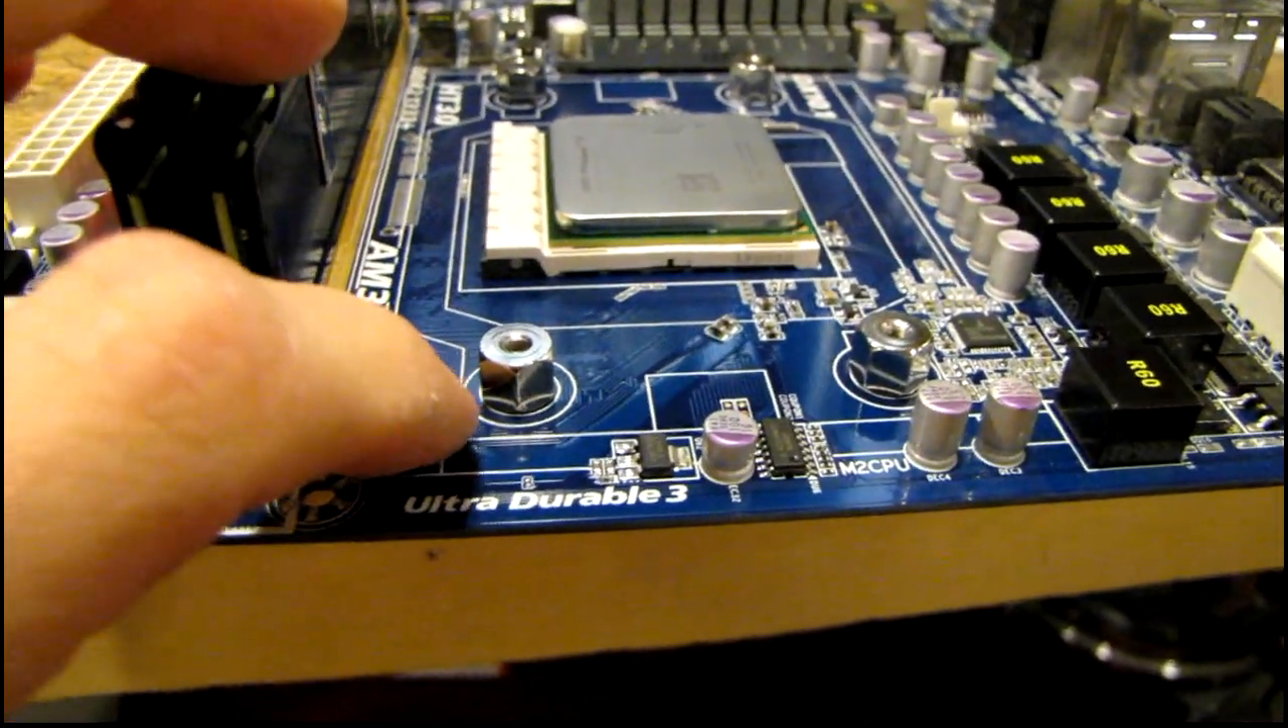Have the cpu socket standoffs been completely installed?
Yes.